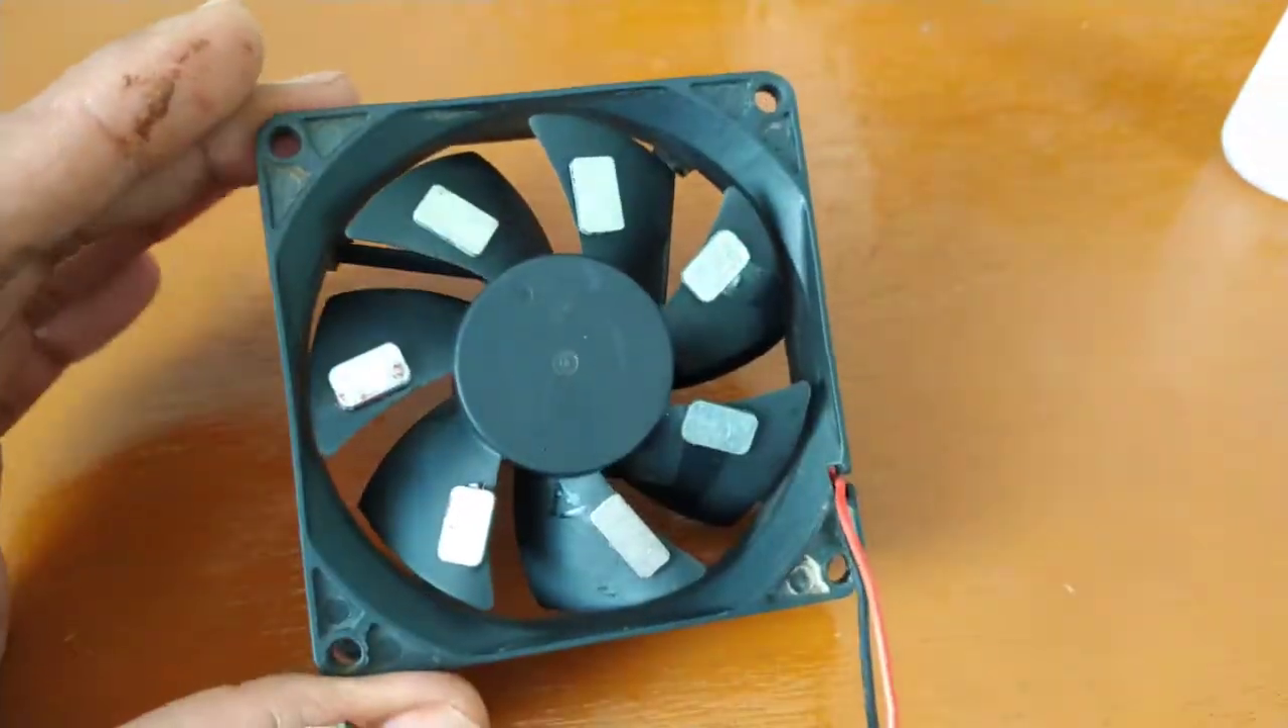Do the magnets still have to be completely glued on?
No.